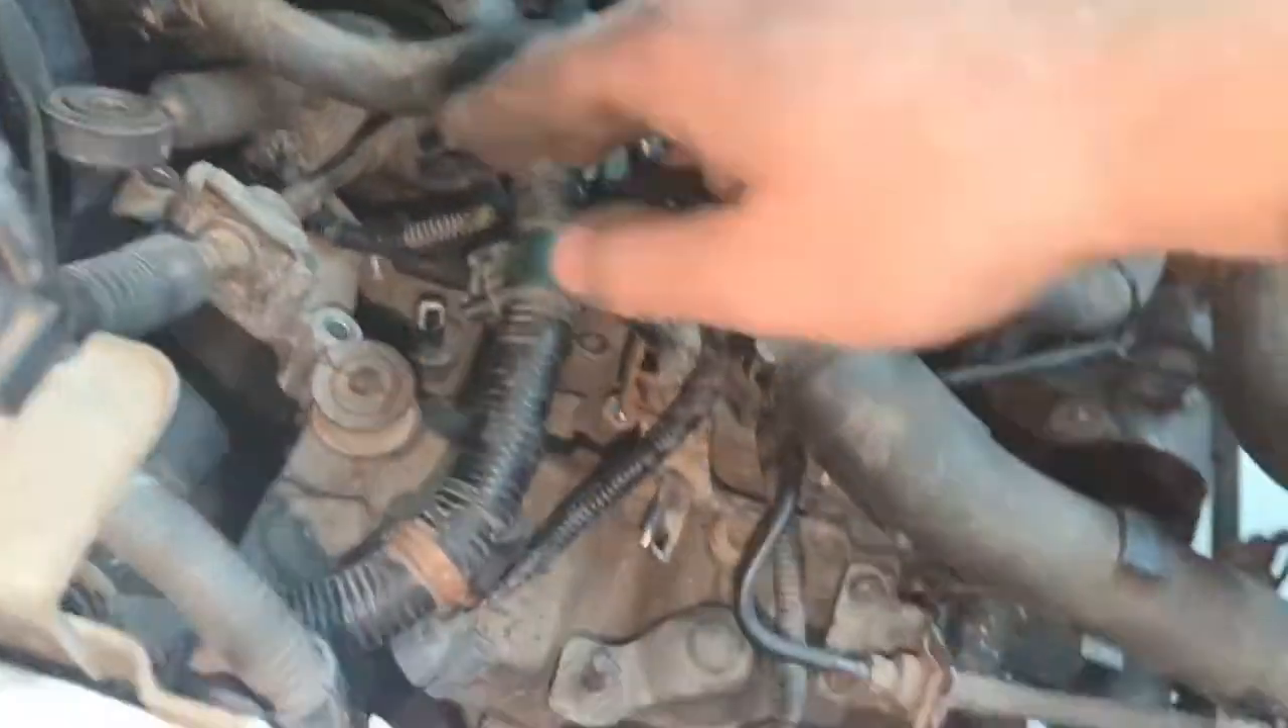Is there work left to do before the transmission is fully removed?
Yes.